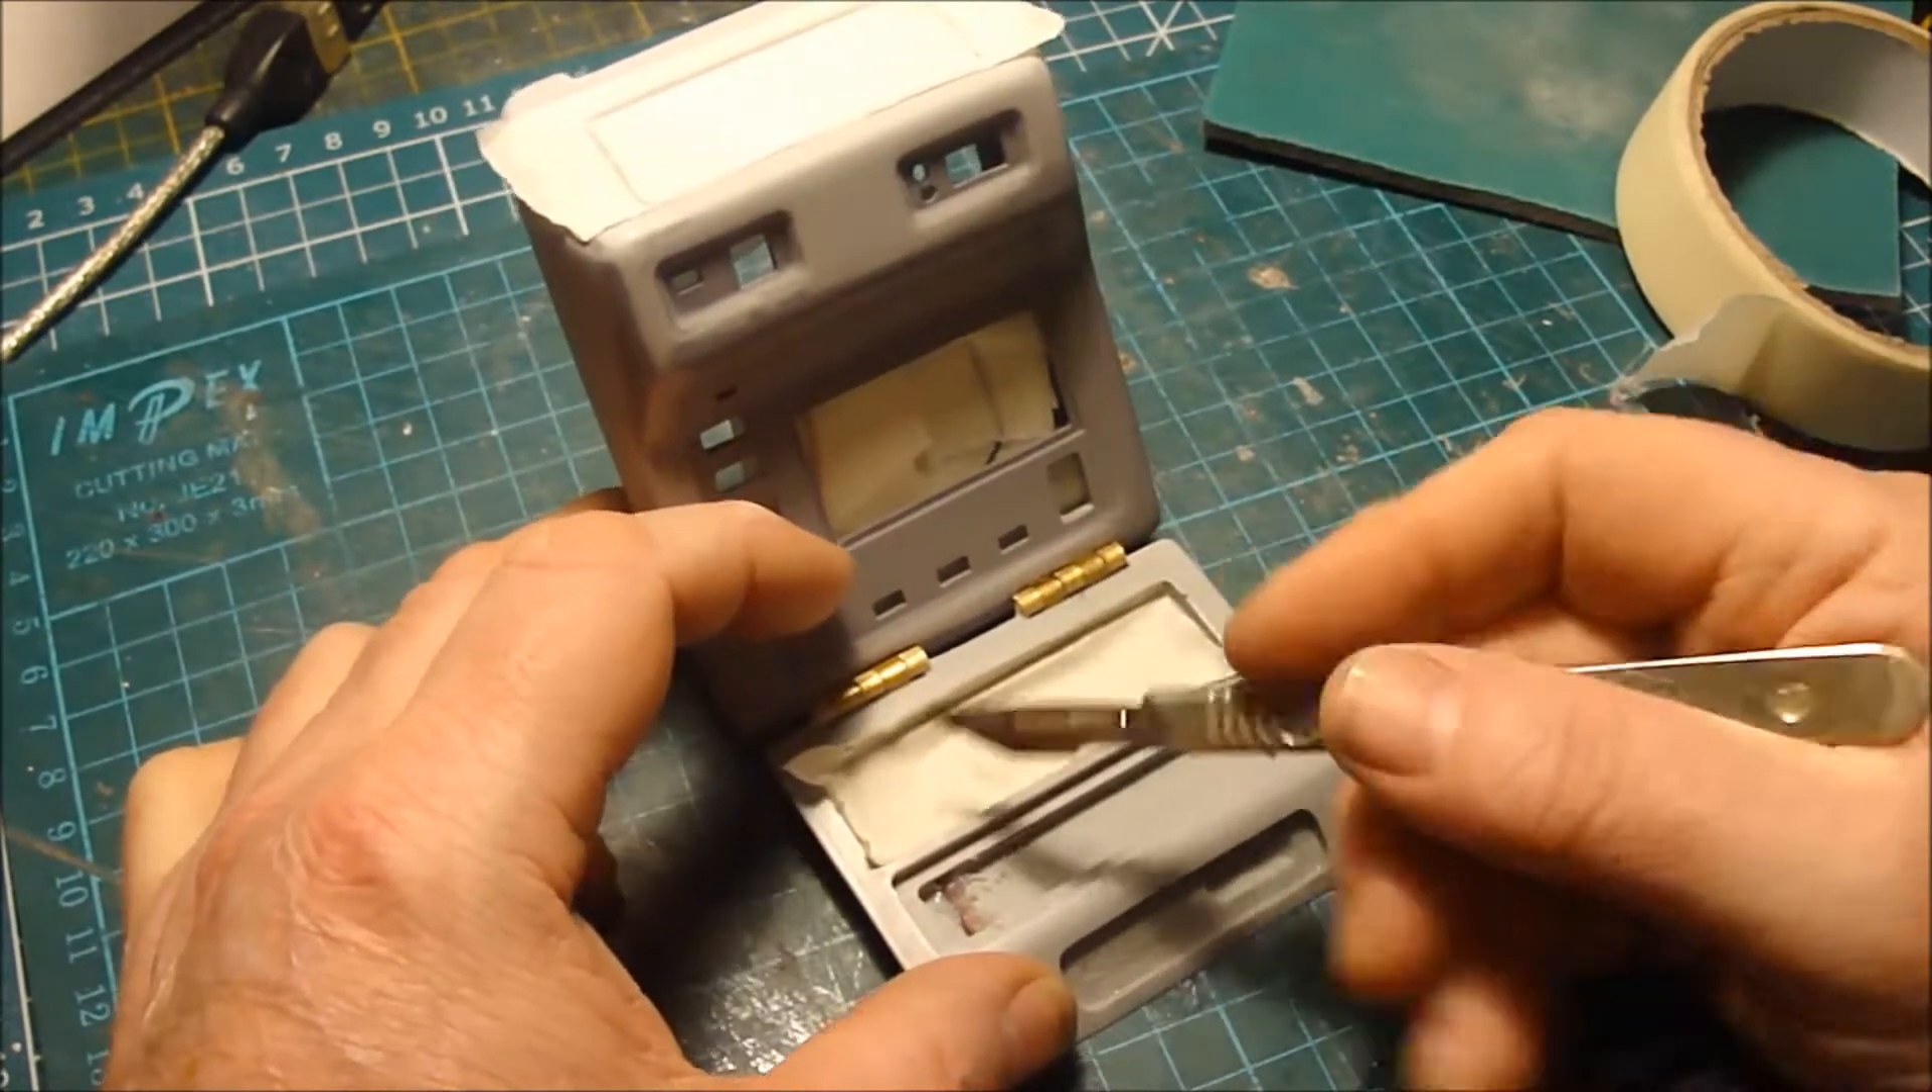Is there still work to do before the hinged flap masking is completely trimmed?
Yes.